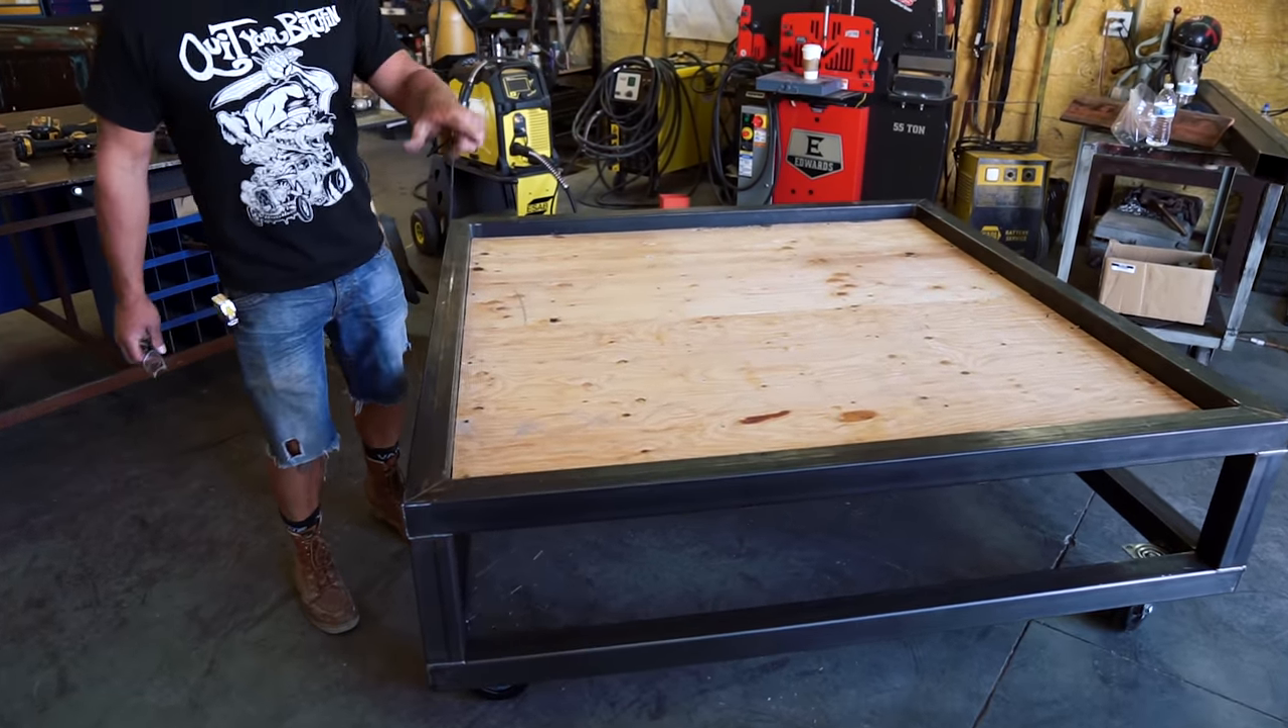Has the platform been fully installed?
Yes.